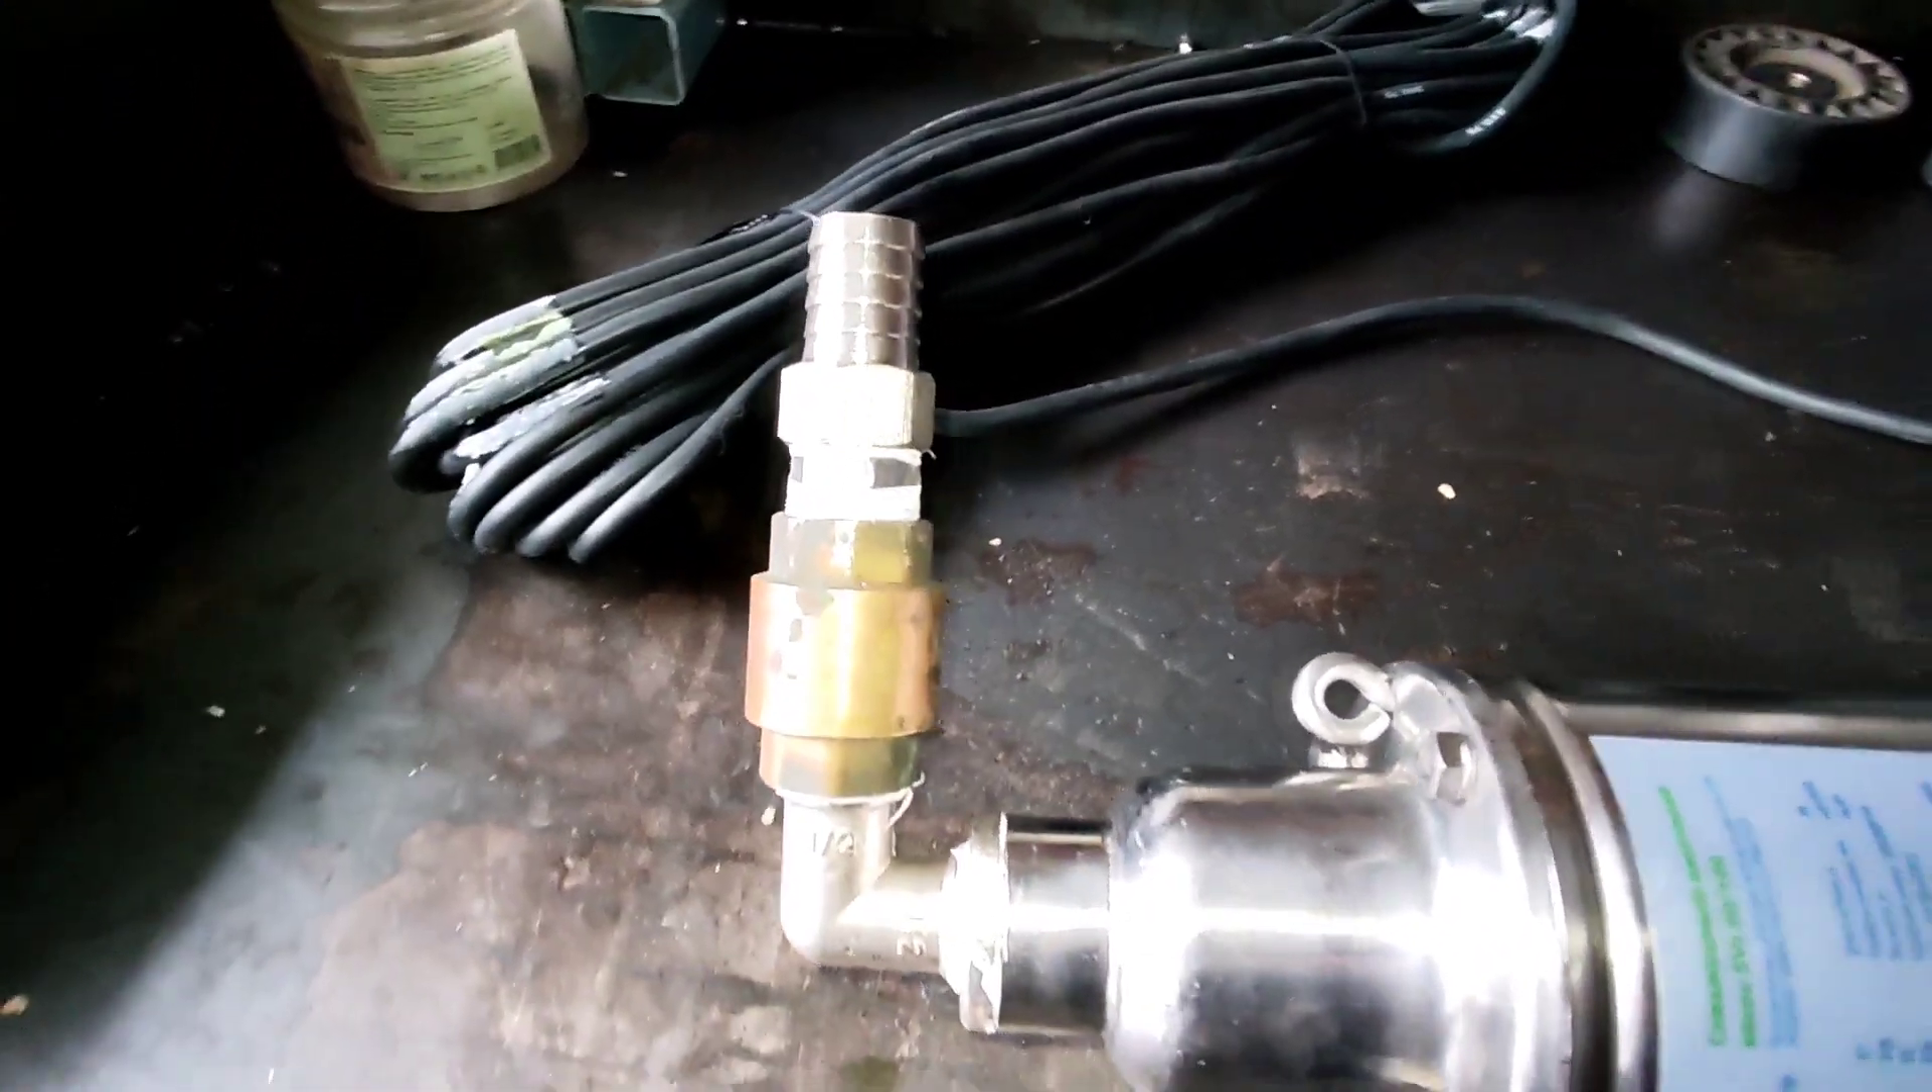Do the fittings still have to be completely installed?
No.